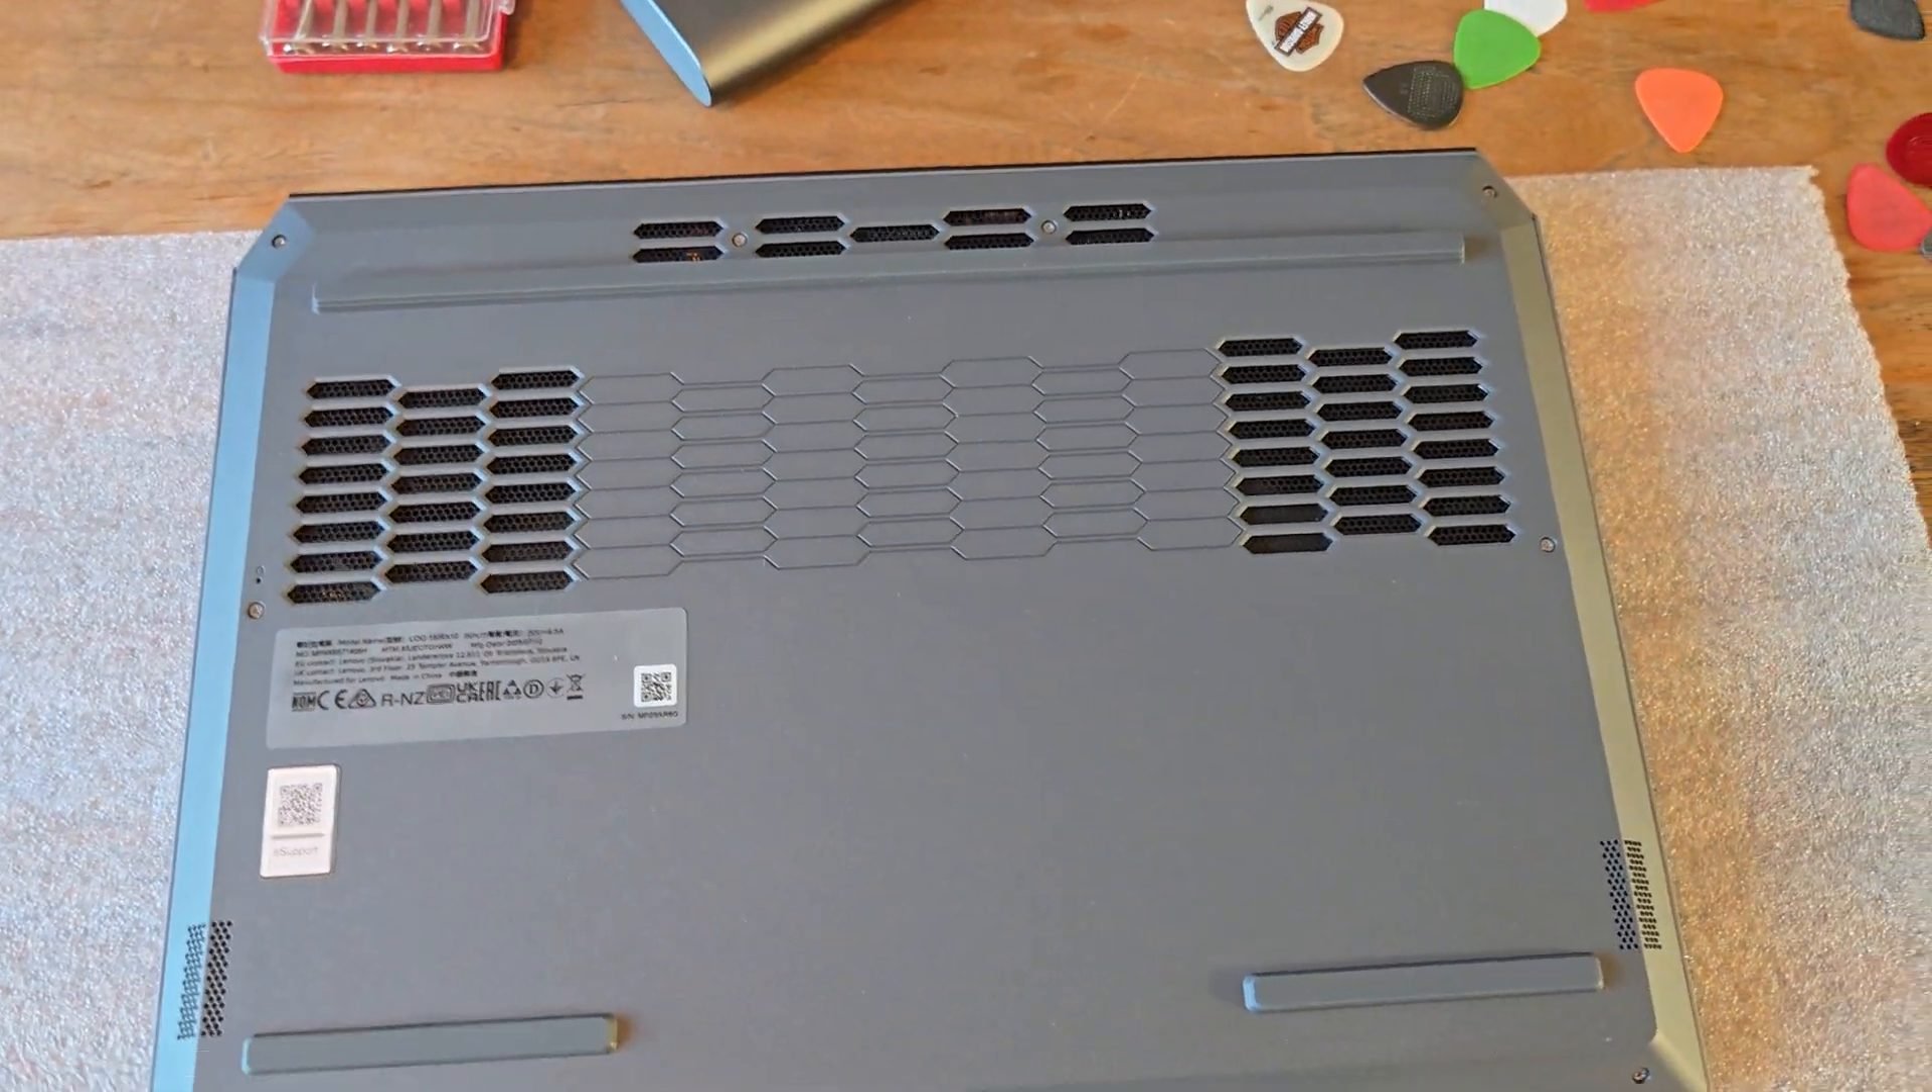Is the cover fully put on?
Yes.